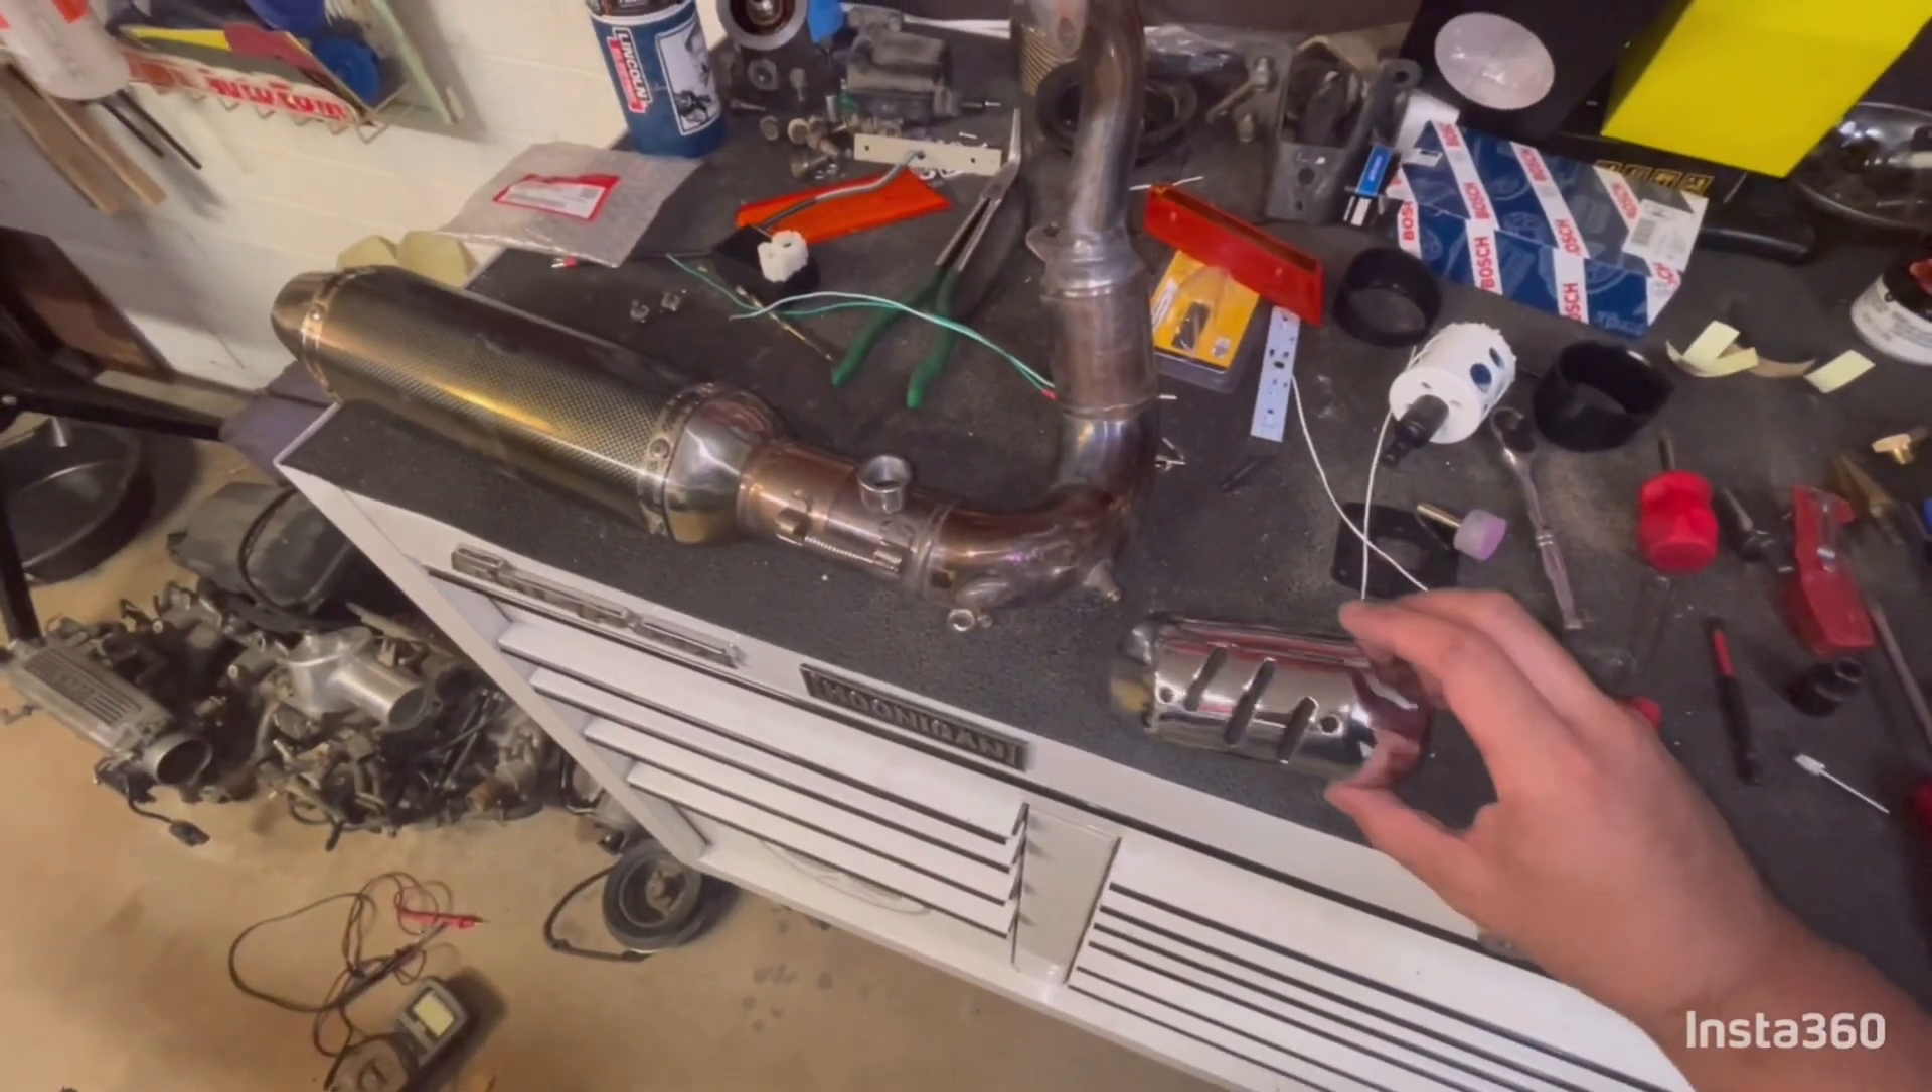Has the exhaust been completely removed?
Yes.